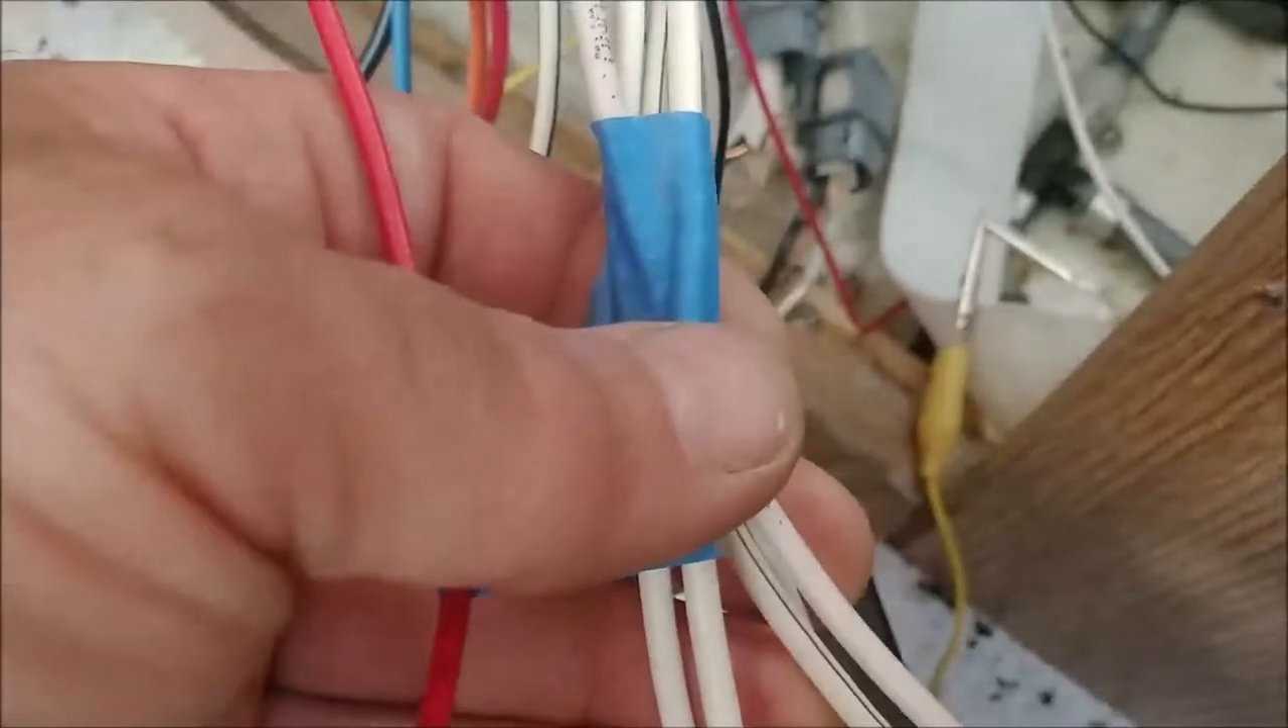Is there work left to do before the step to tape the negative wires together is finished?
No.